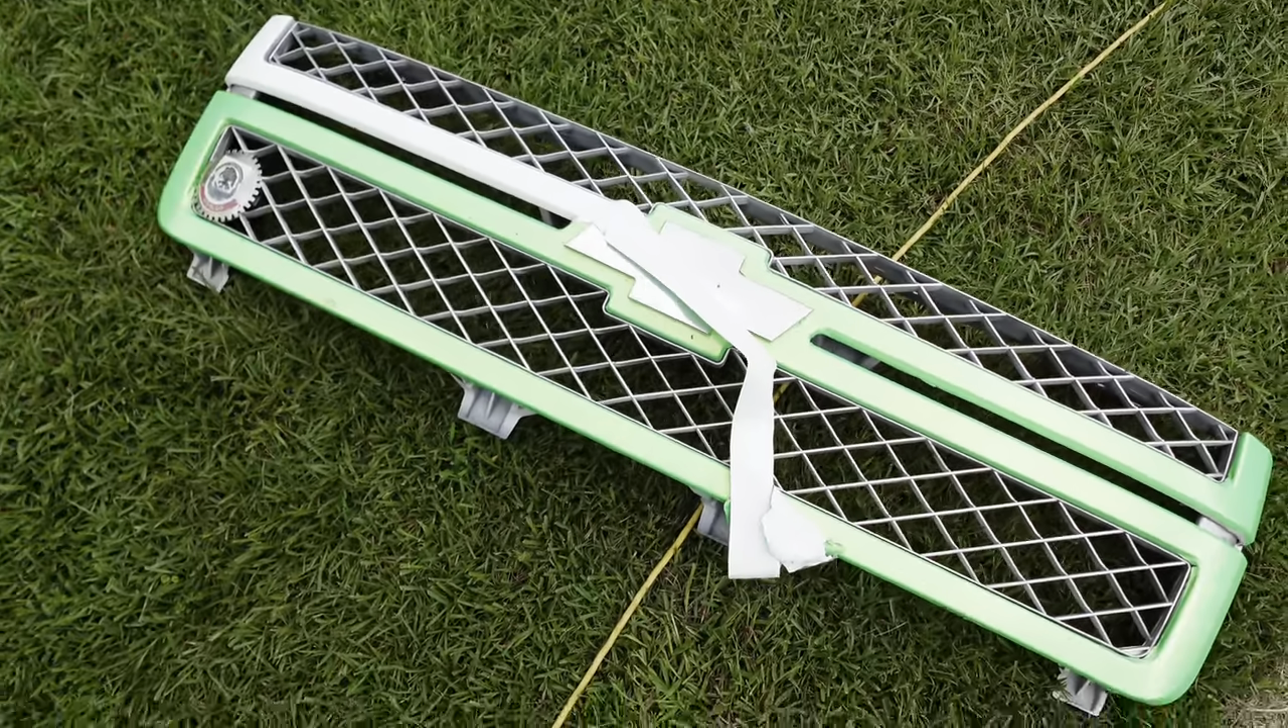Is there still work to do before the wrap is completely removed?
Yes.